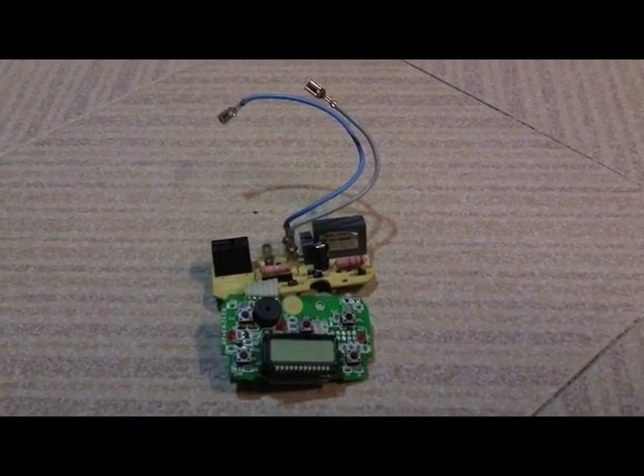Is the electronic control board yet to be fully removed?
No.